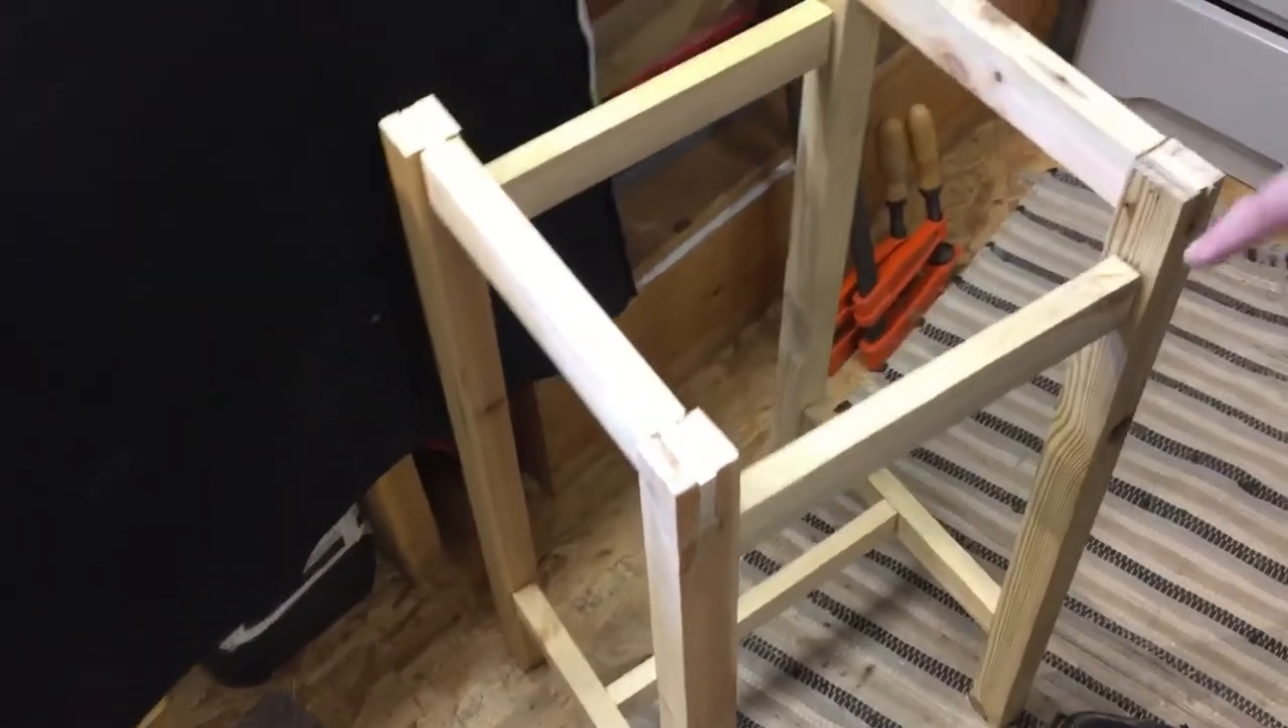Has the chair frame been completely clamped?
No.